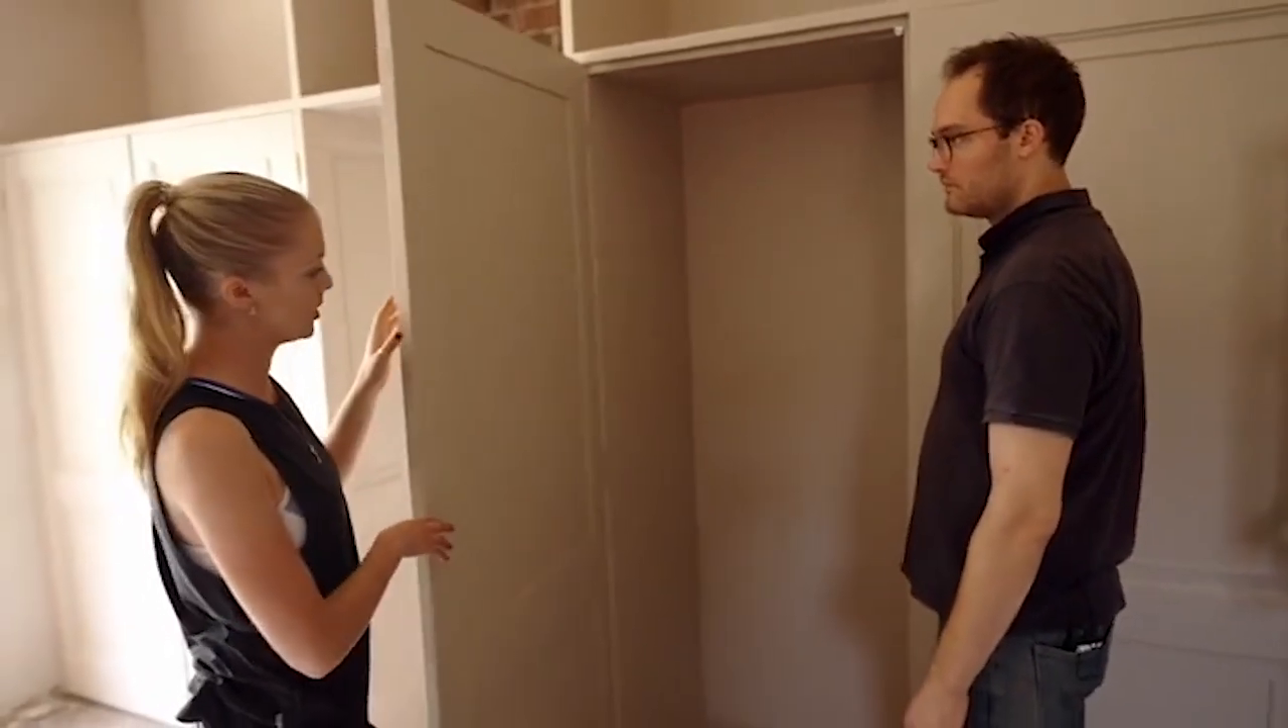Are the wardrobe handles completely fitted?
No.